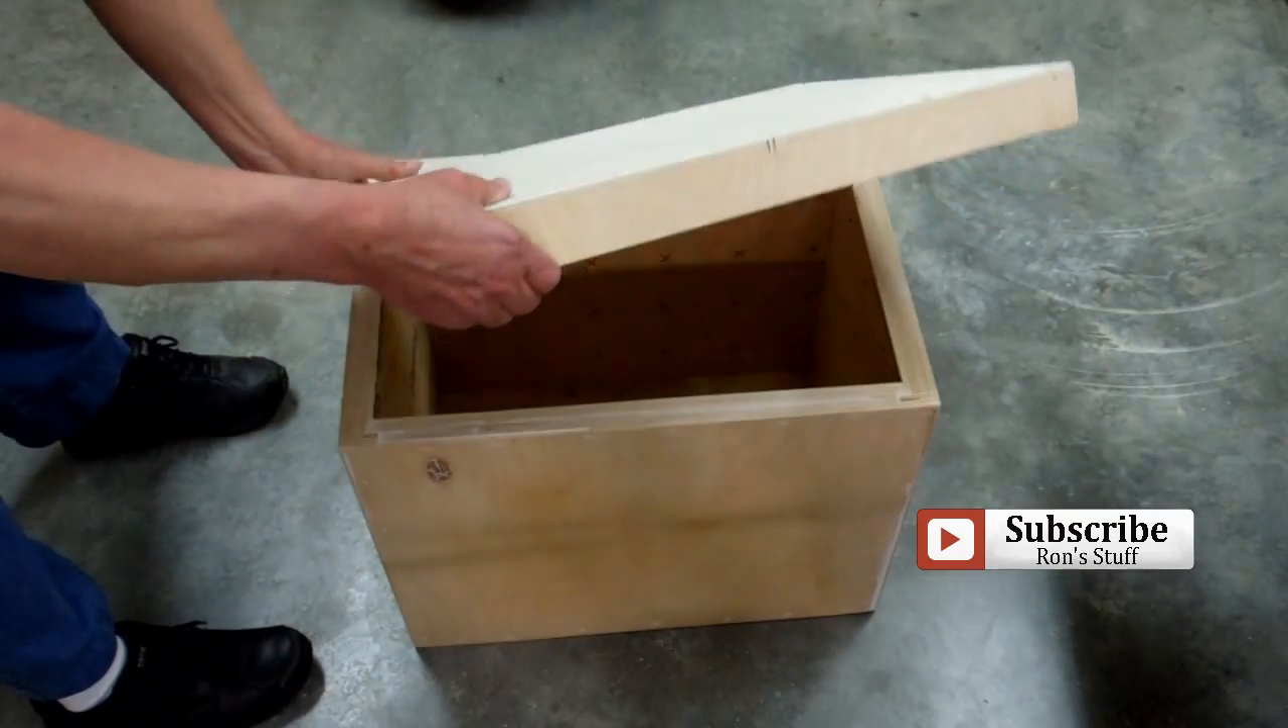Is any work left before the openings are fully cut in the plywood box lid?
Yes.